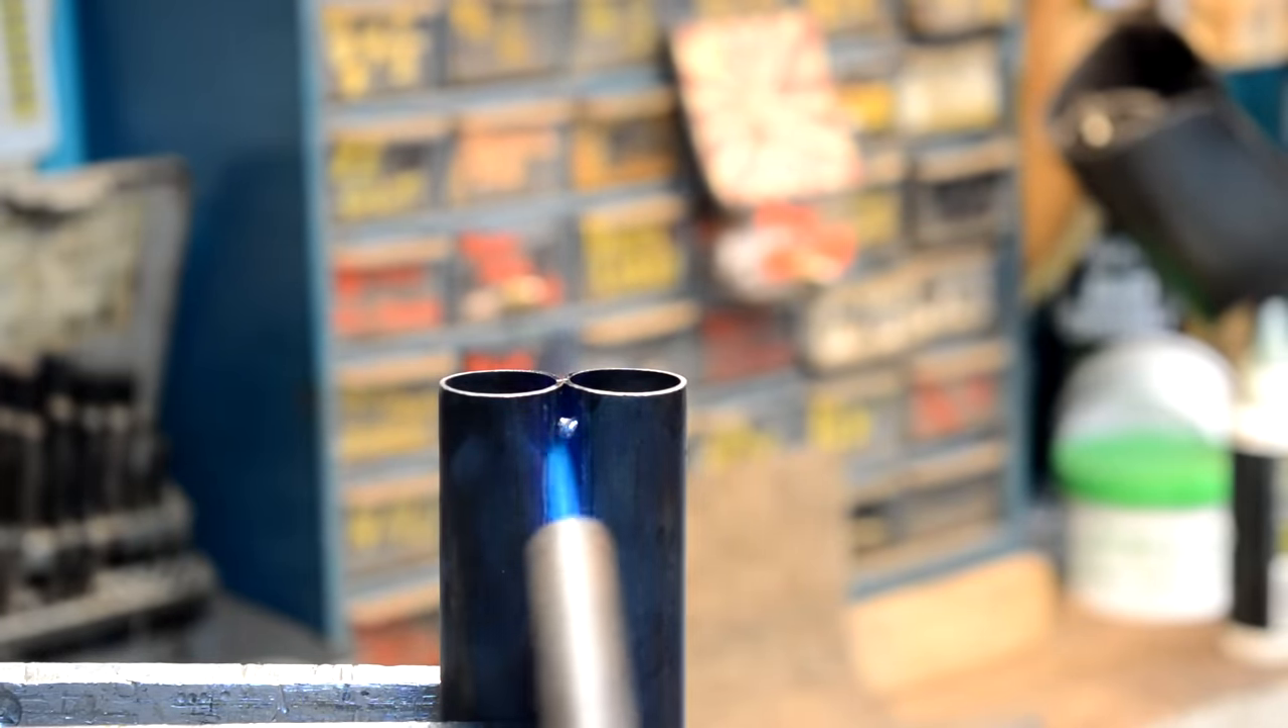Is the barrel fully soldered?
No.